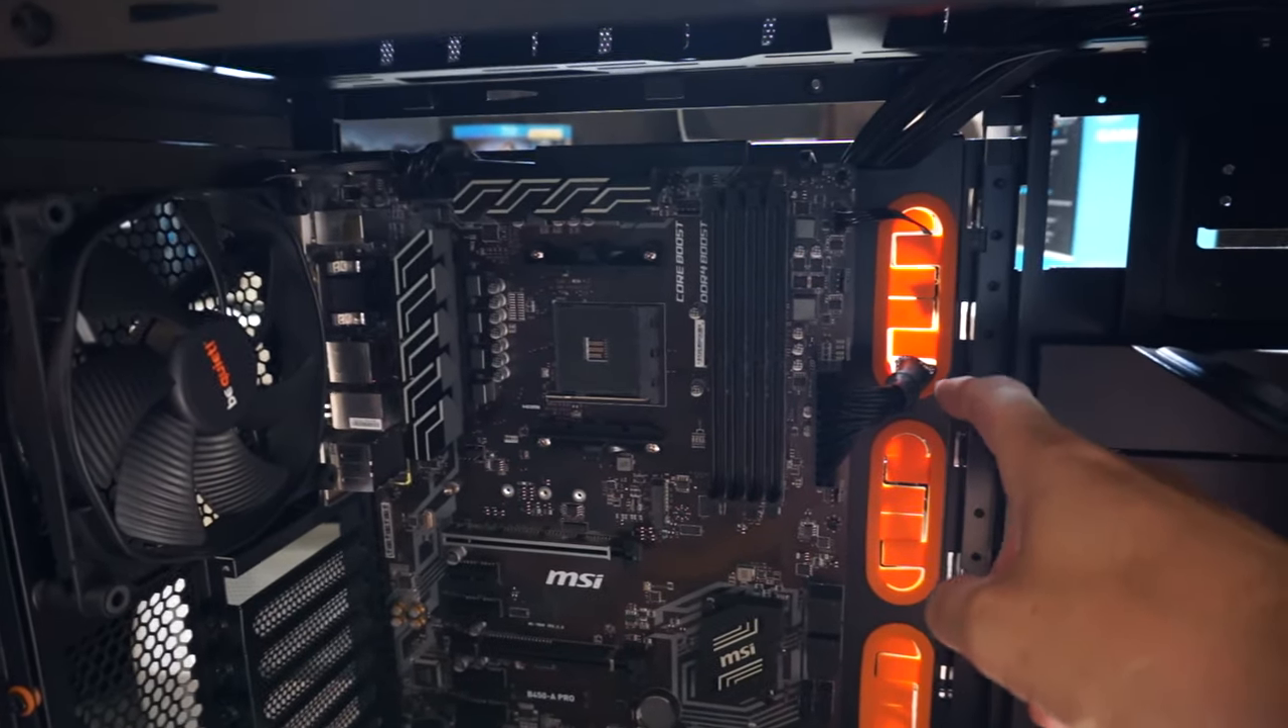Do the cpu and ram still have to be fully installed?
Yes.